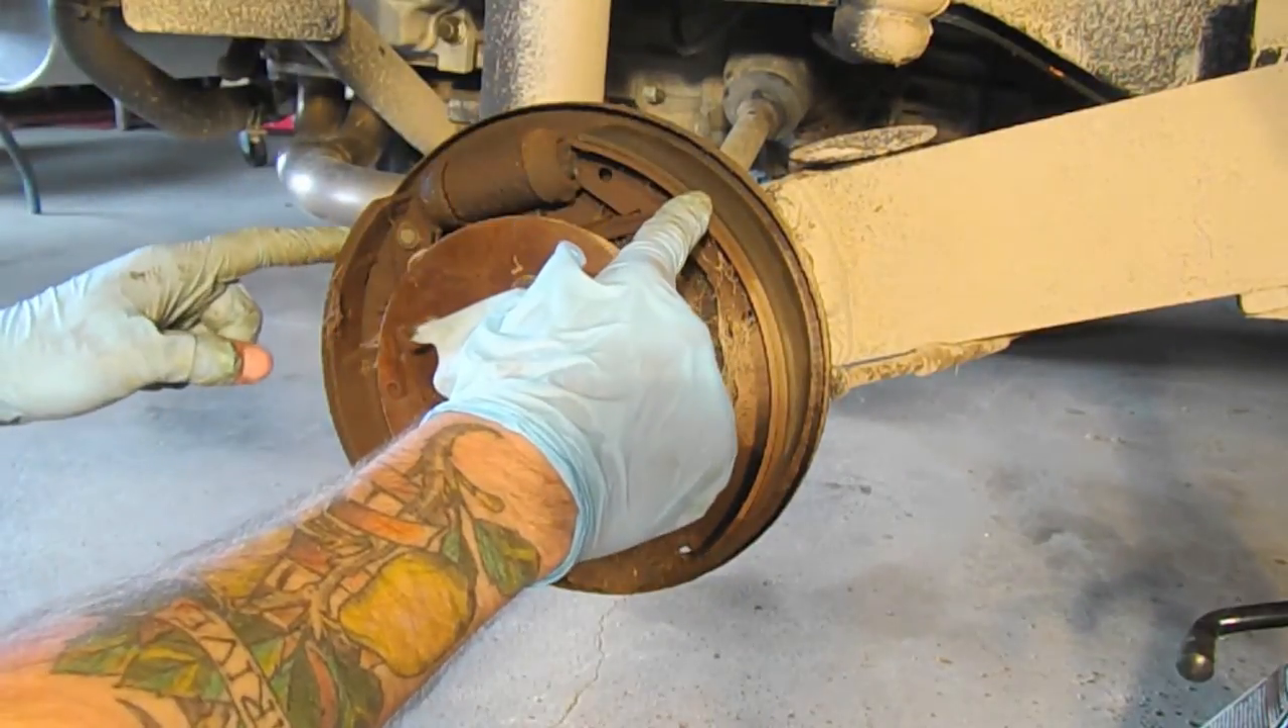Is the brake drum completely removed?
Yes.